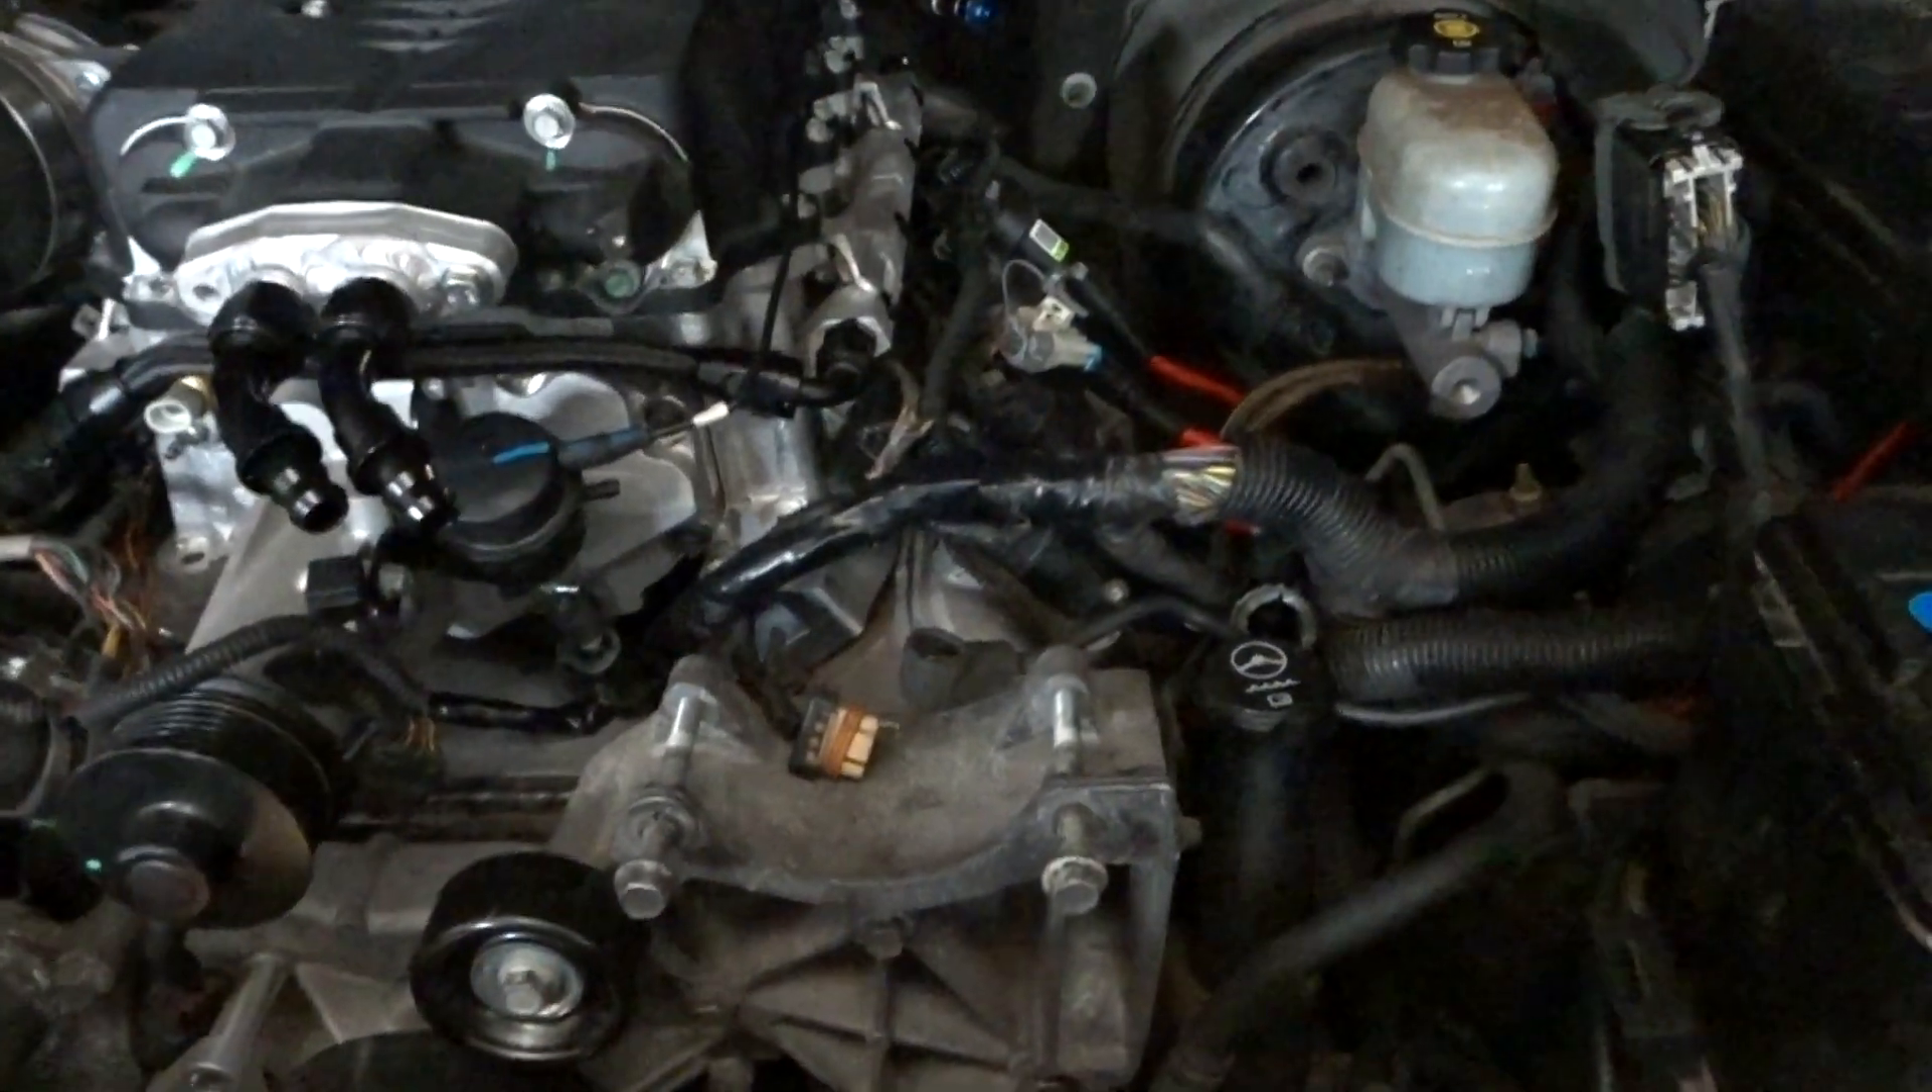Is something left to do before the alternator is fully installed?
Yes.